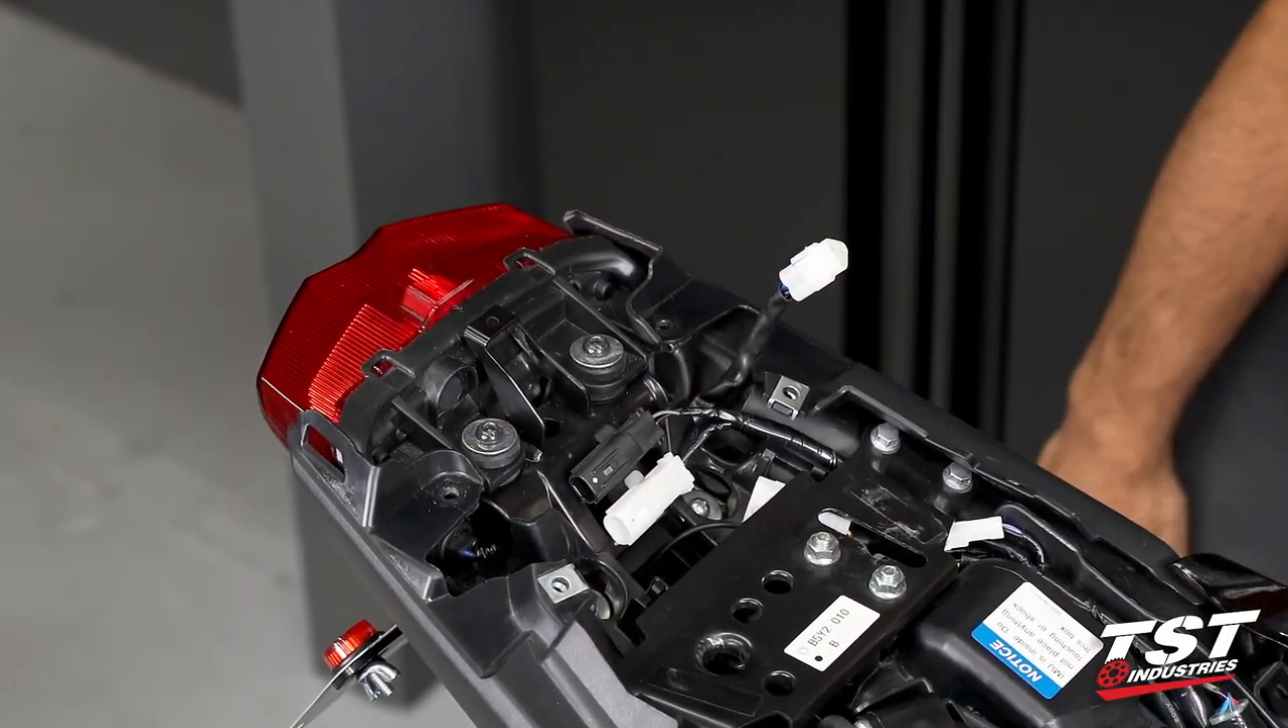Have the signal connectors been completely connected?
No.